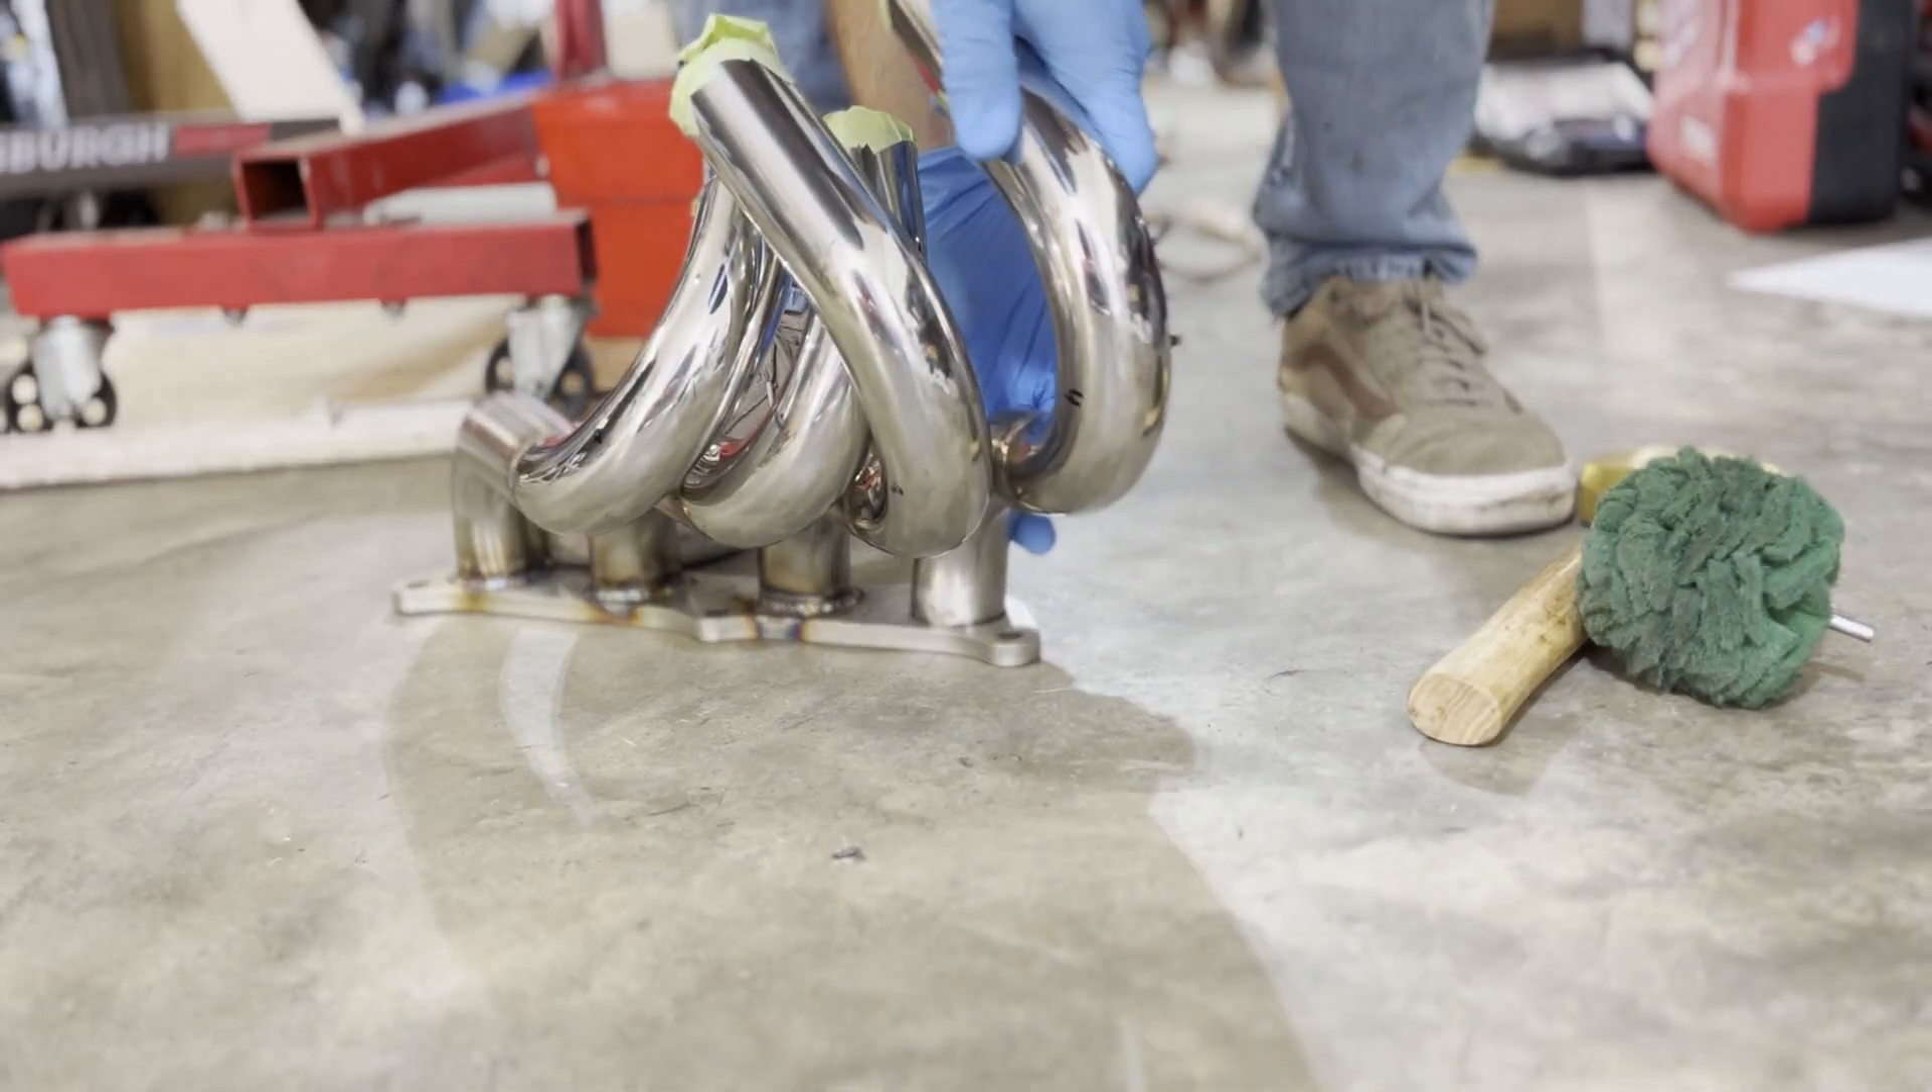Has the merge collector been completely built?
No.